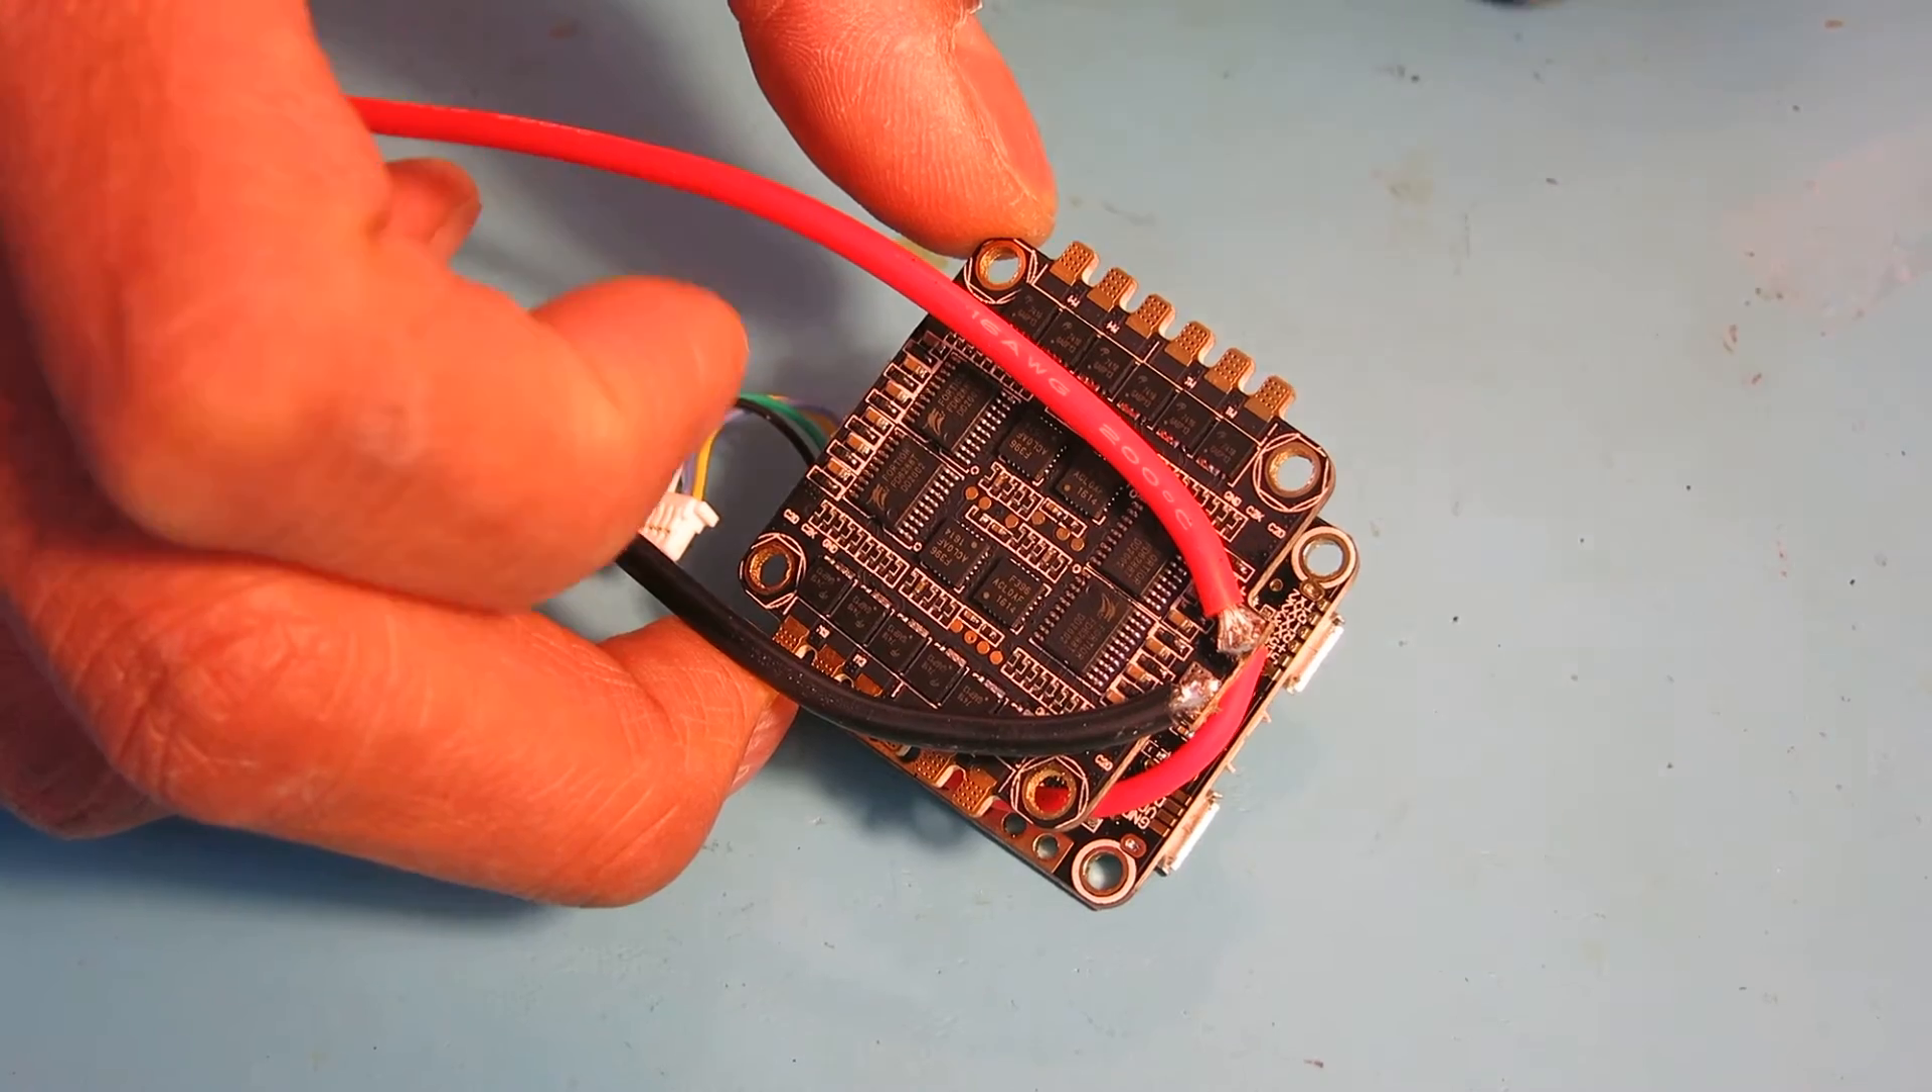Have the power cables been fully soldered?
Yes.